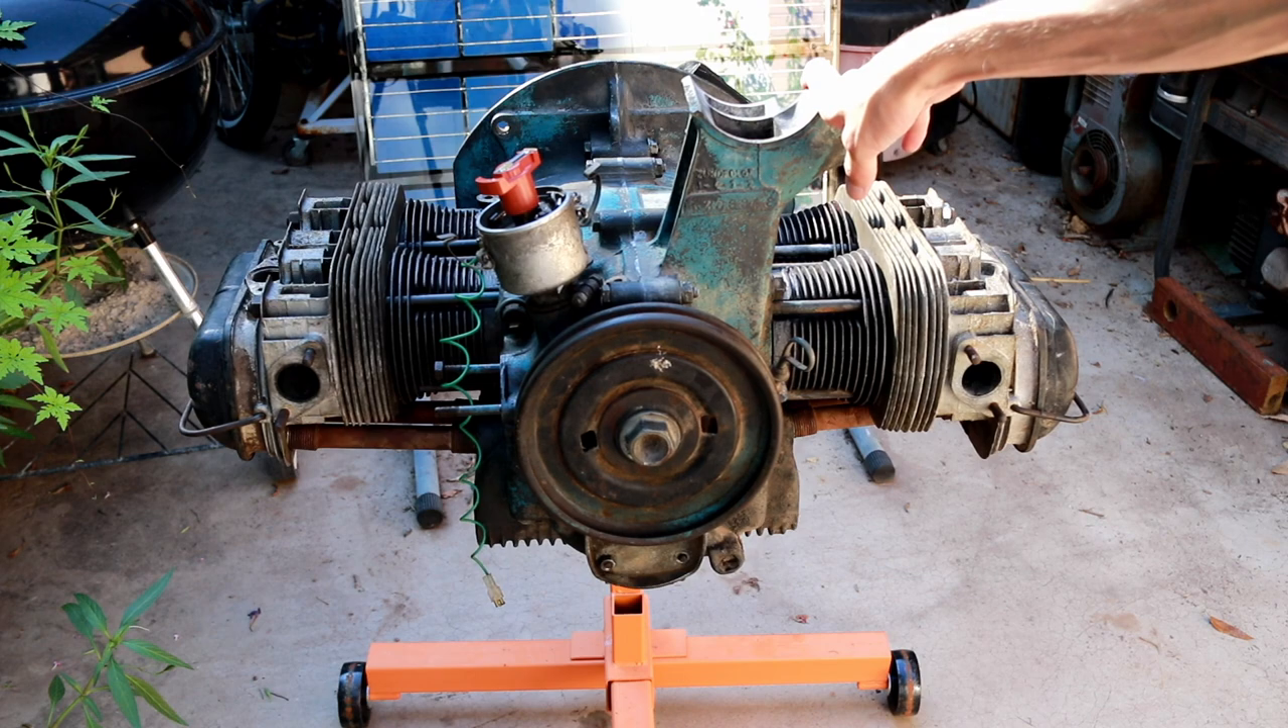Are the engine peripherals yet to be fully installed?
Yes.